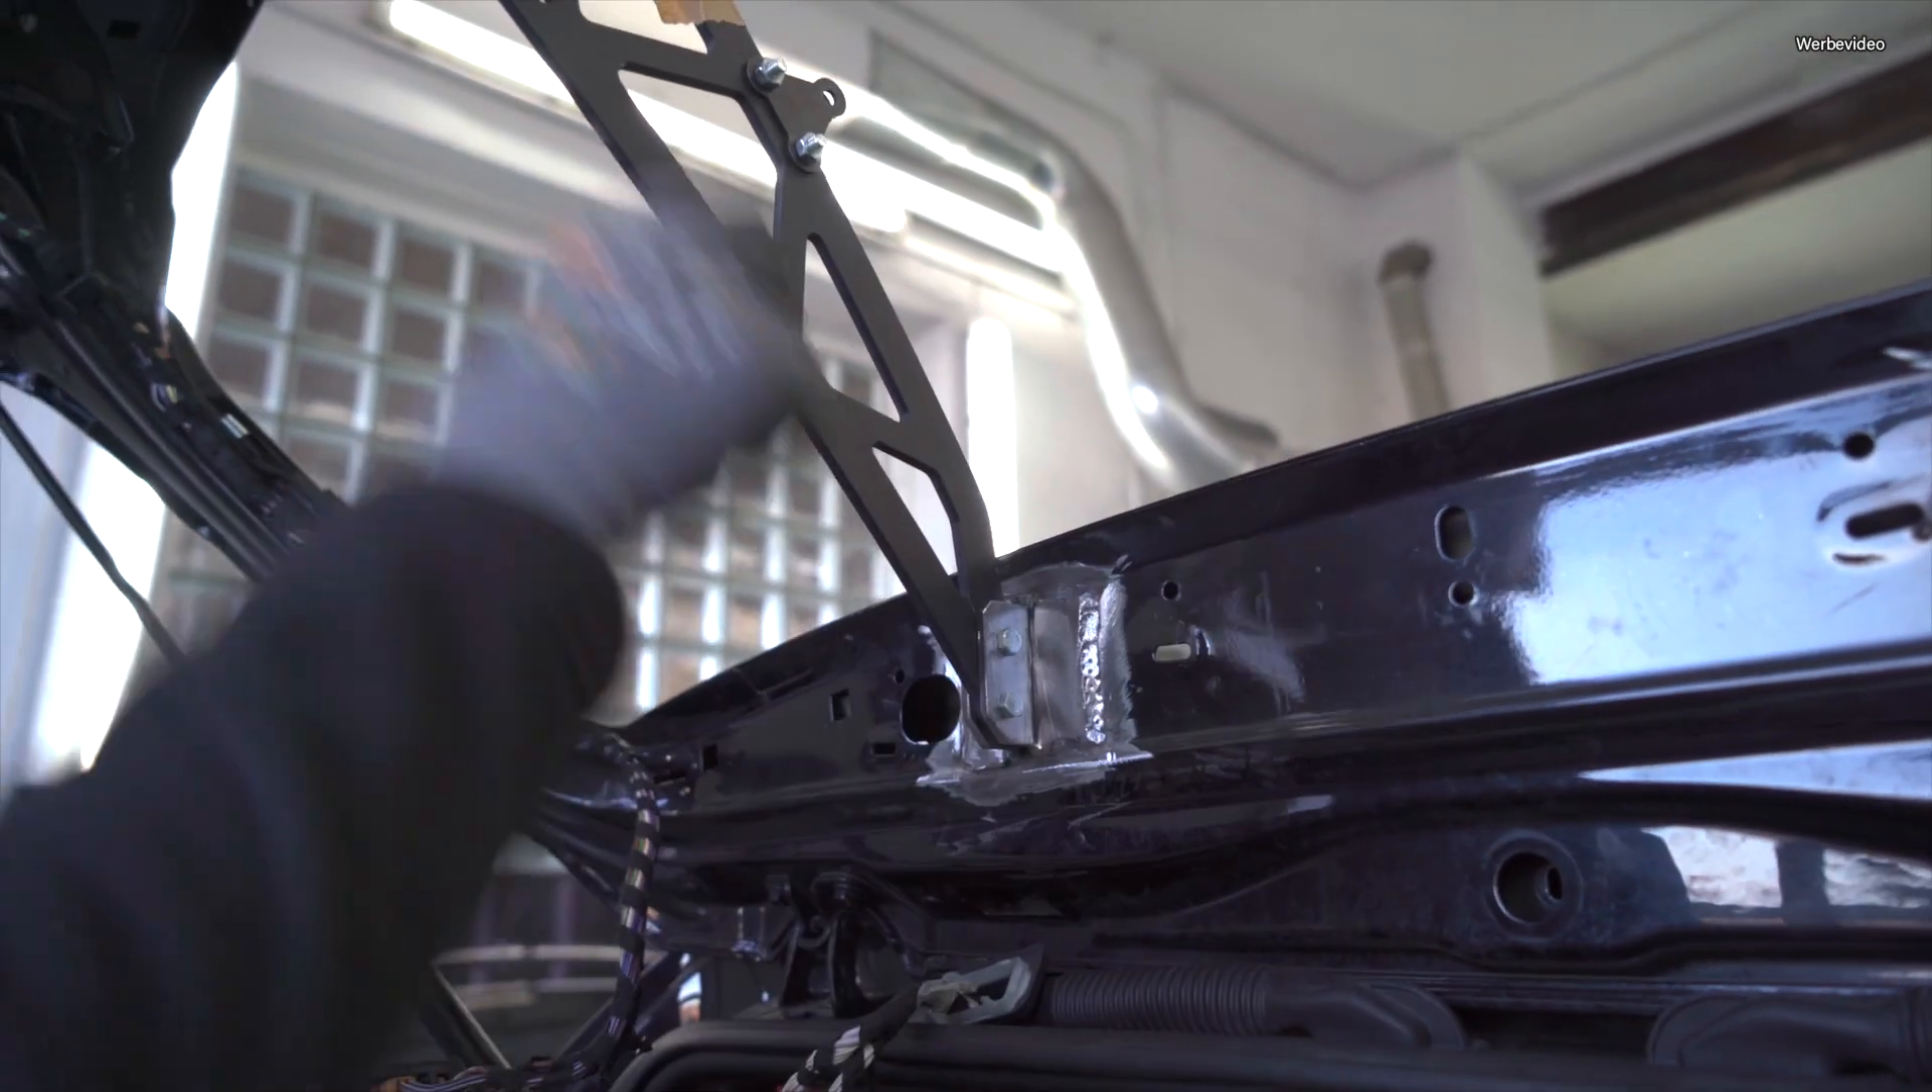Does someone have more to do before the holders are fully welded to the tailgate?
No.